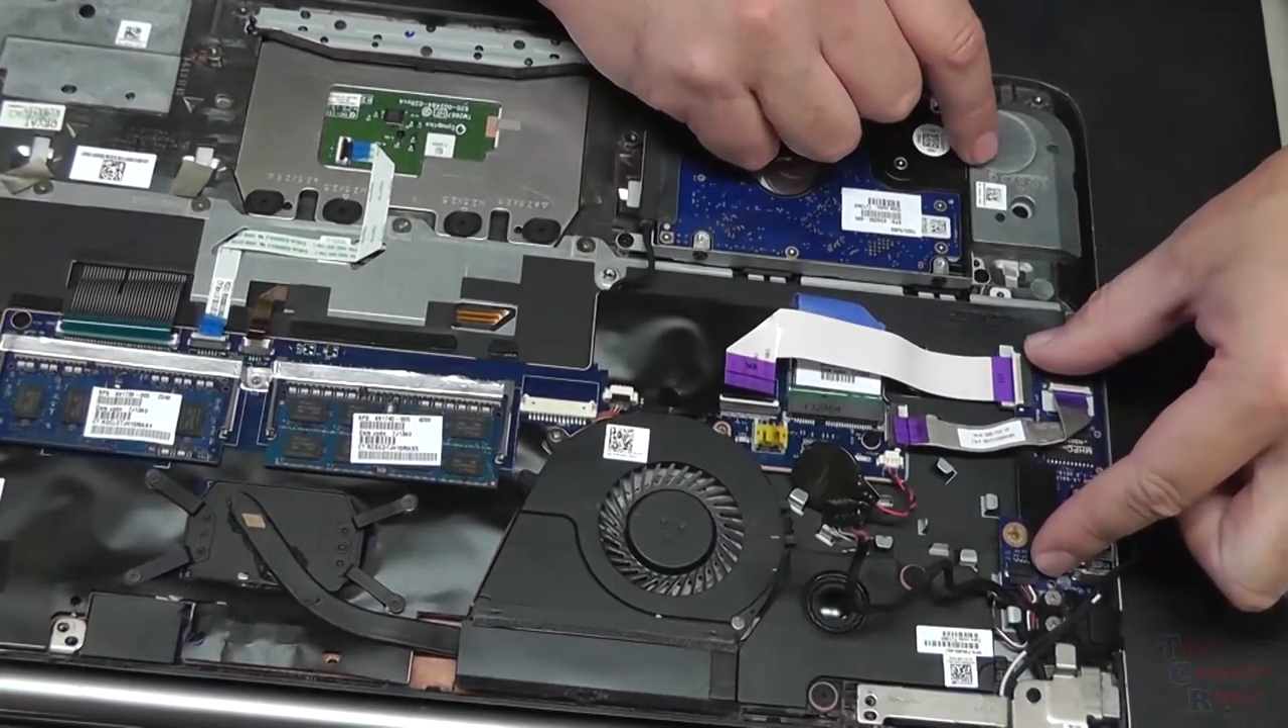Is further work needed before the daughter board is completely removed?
Yes.